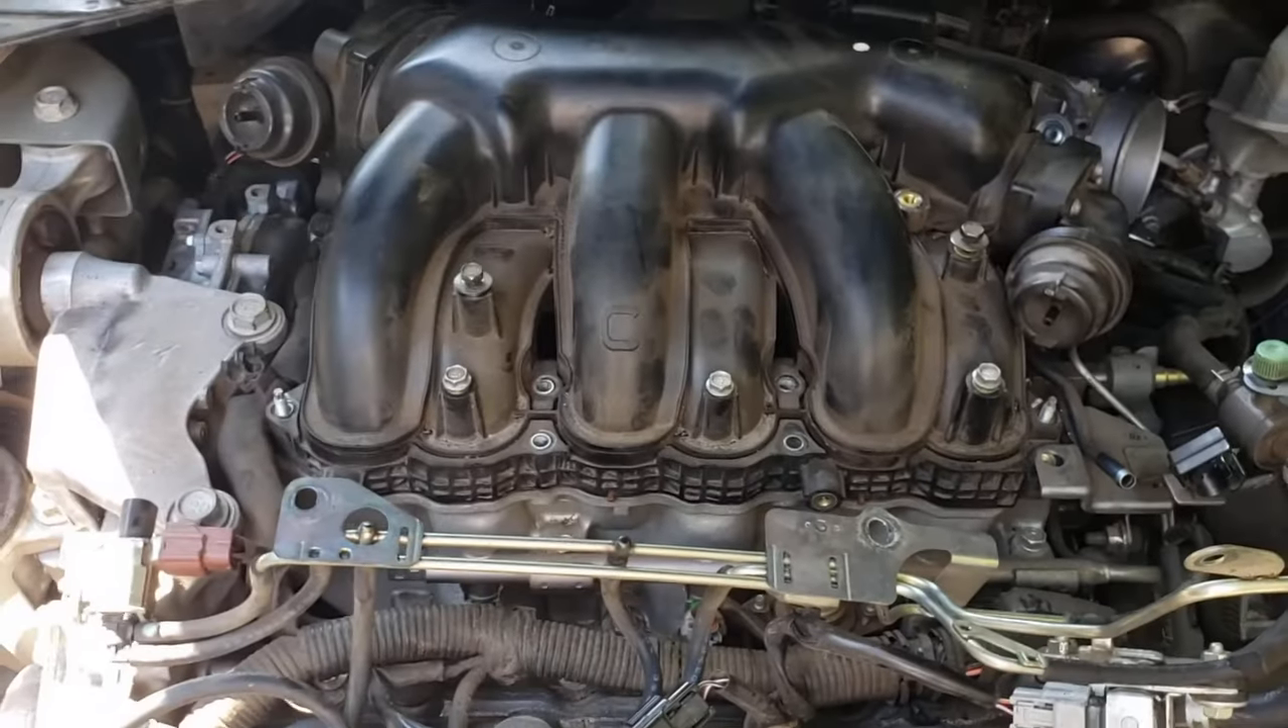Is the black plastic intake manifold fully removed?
No.